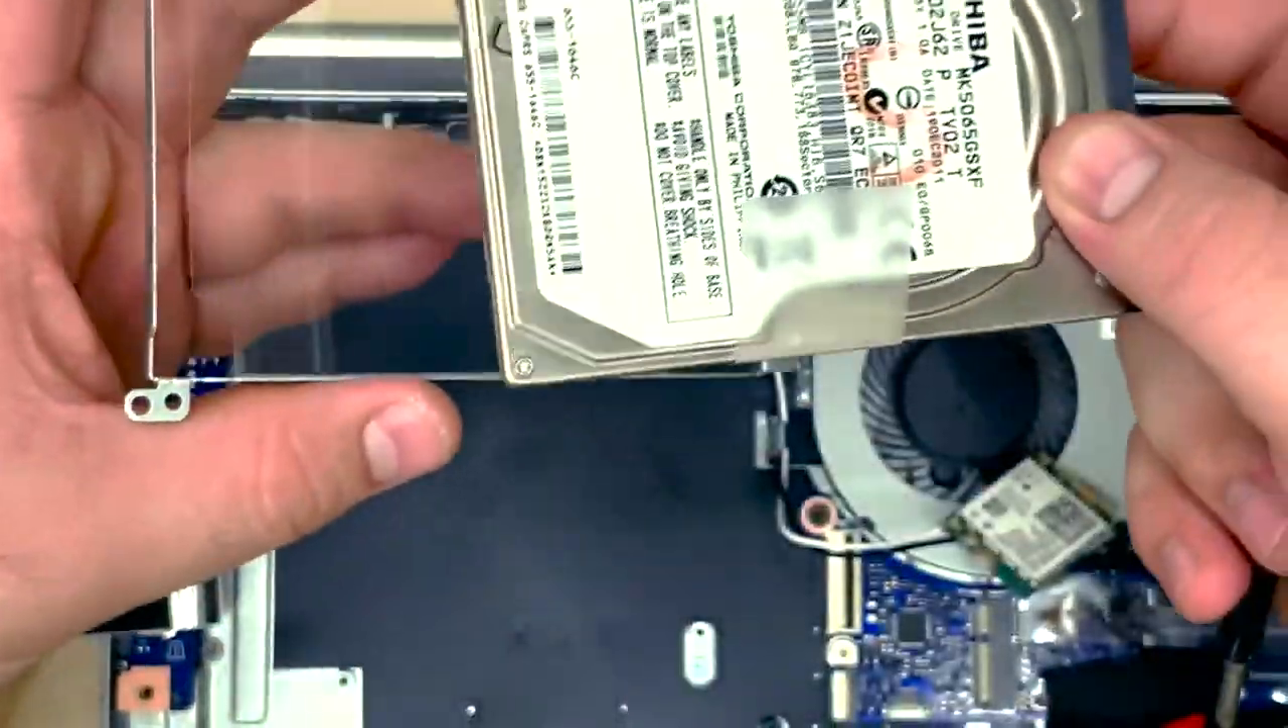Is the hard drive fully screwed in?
No.